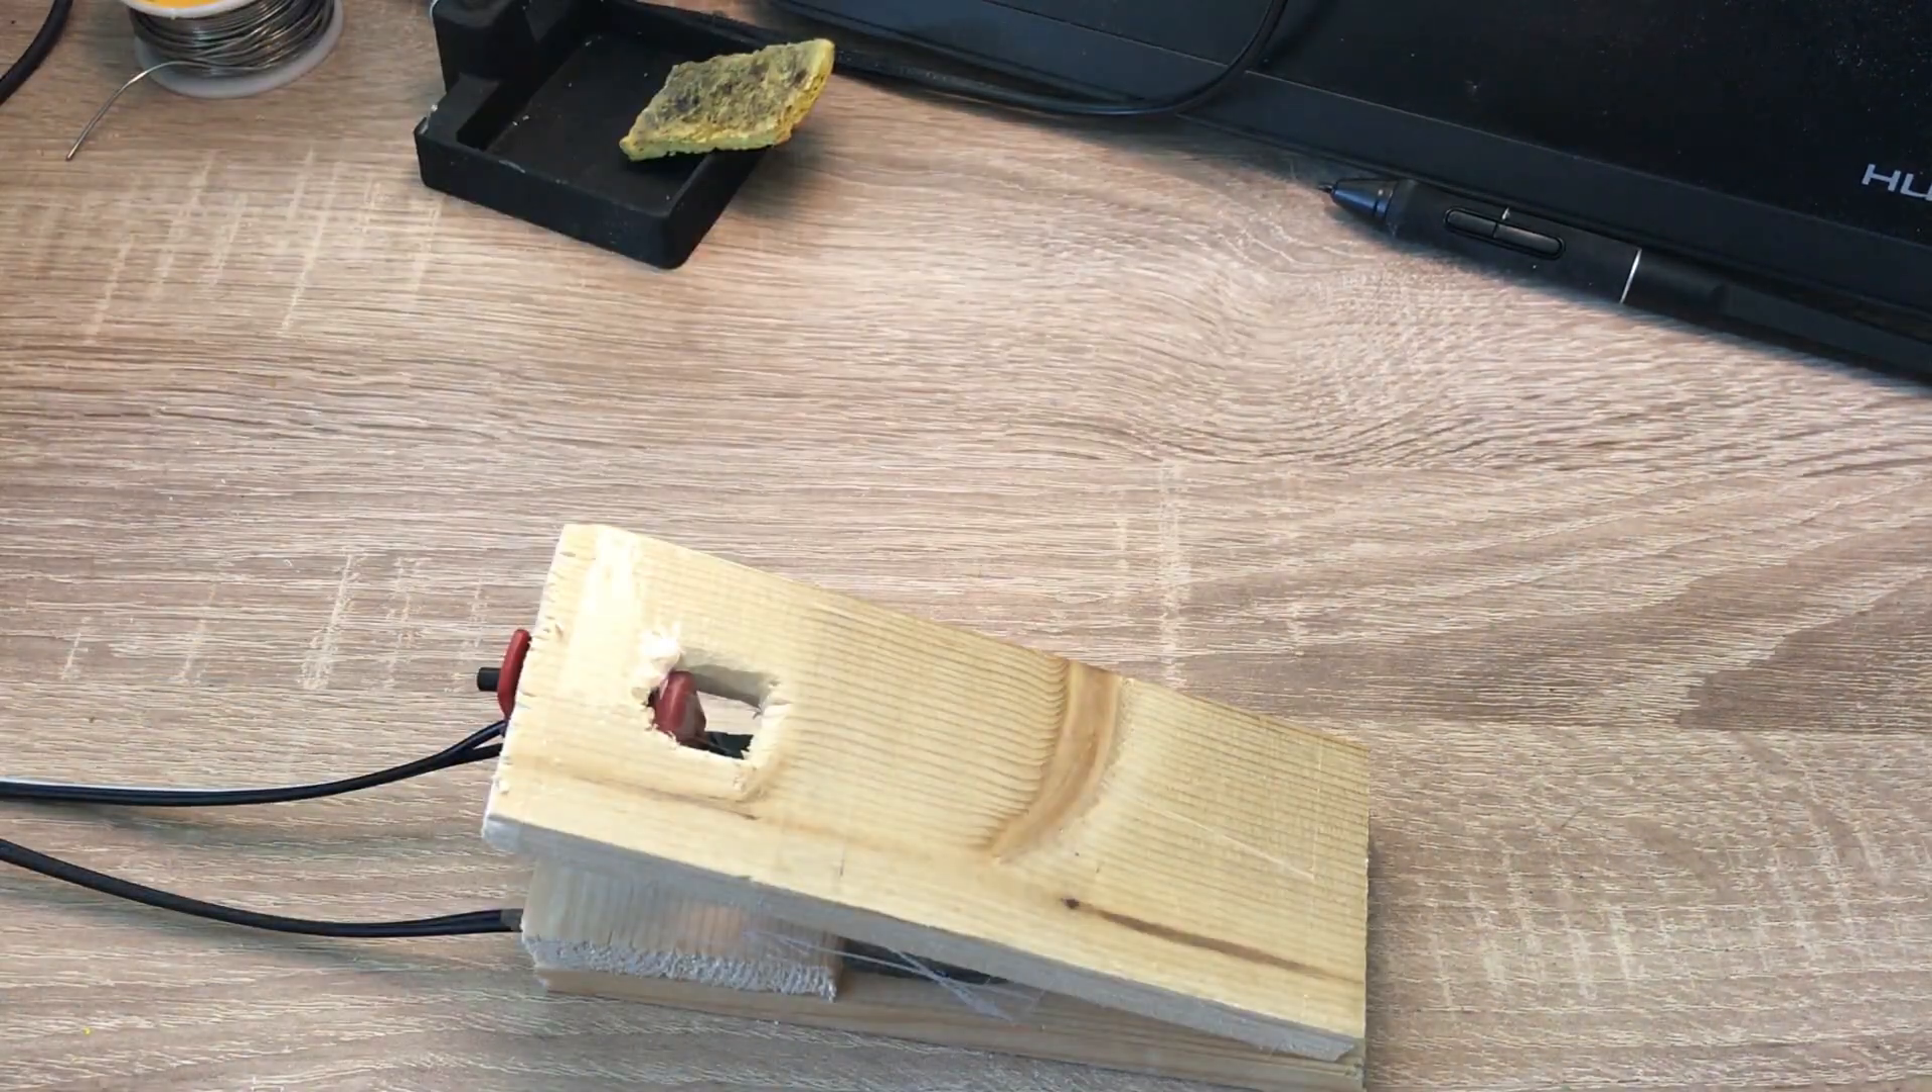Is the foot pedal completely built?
Yes.